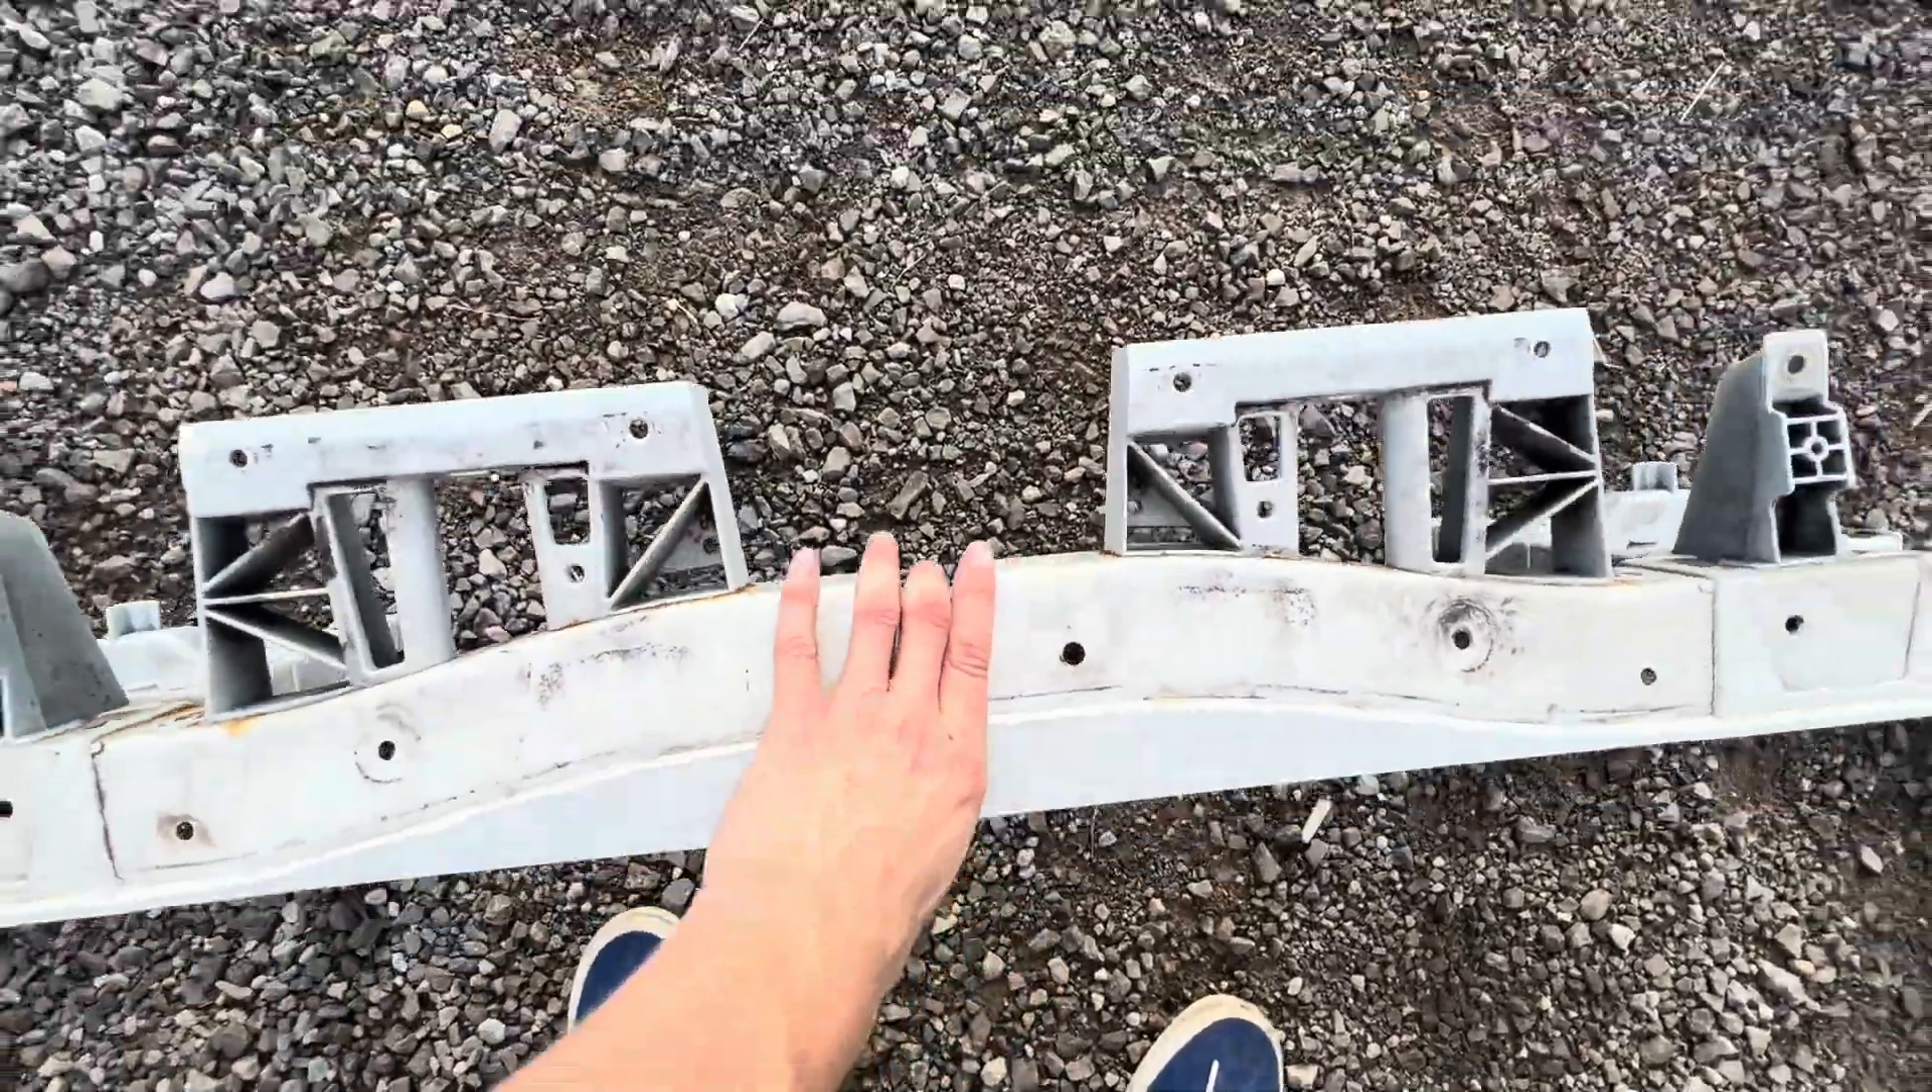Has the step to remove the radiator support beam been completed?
Yes.